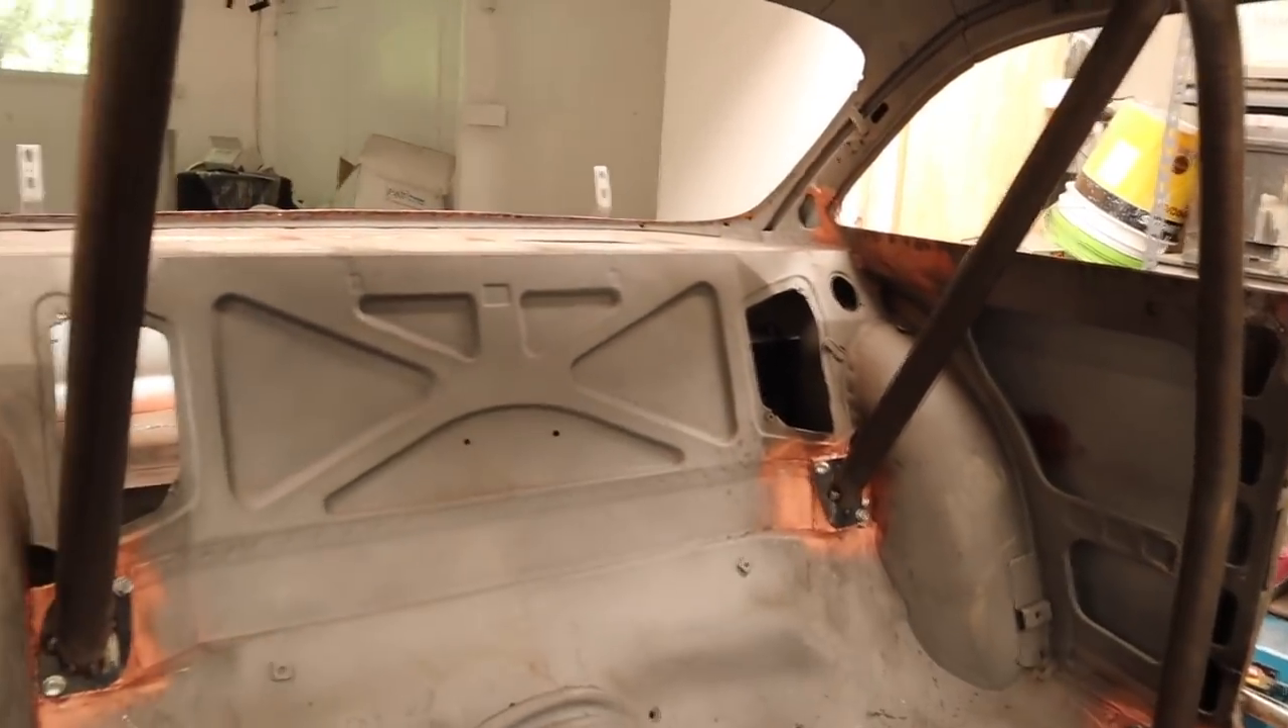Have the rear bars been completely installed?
Yes.